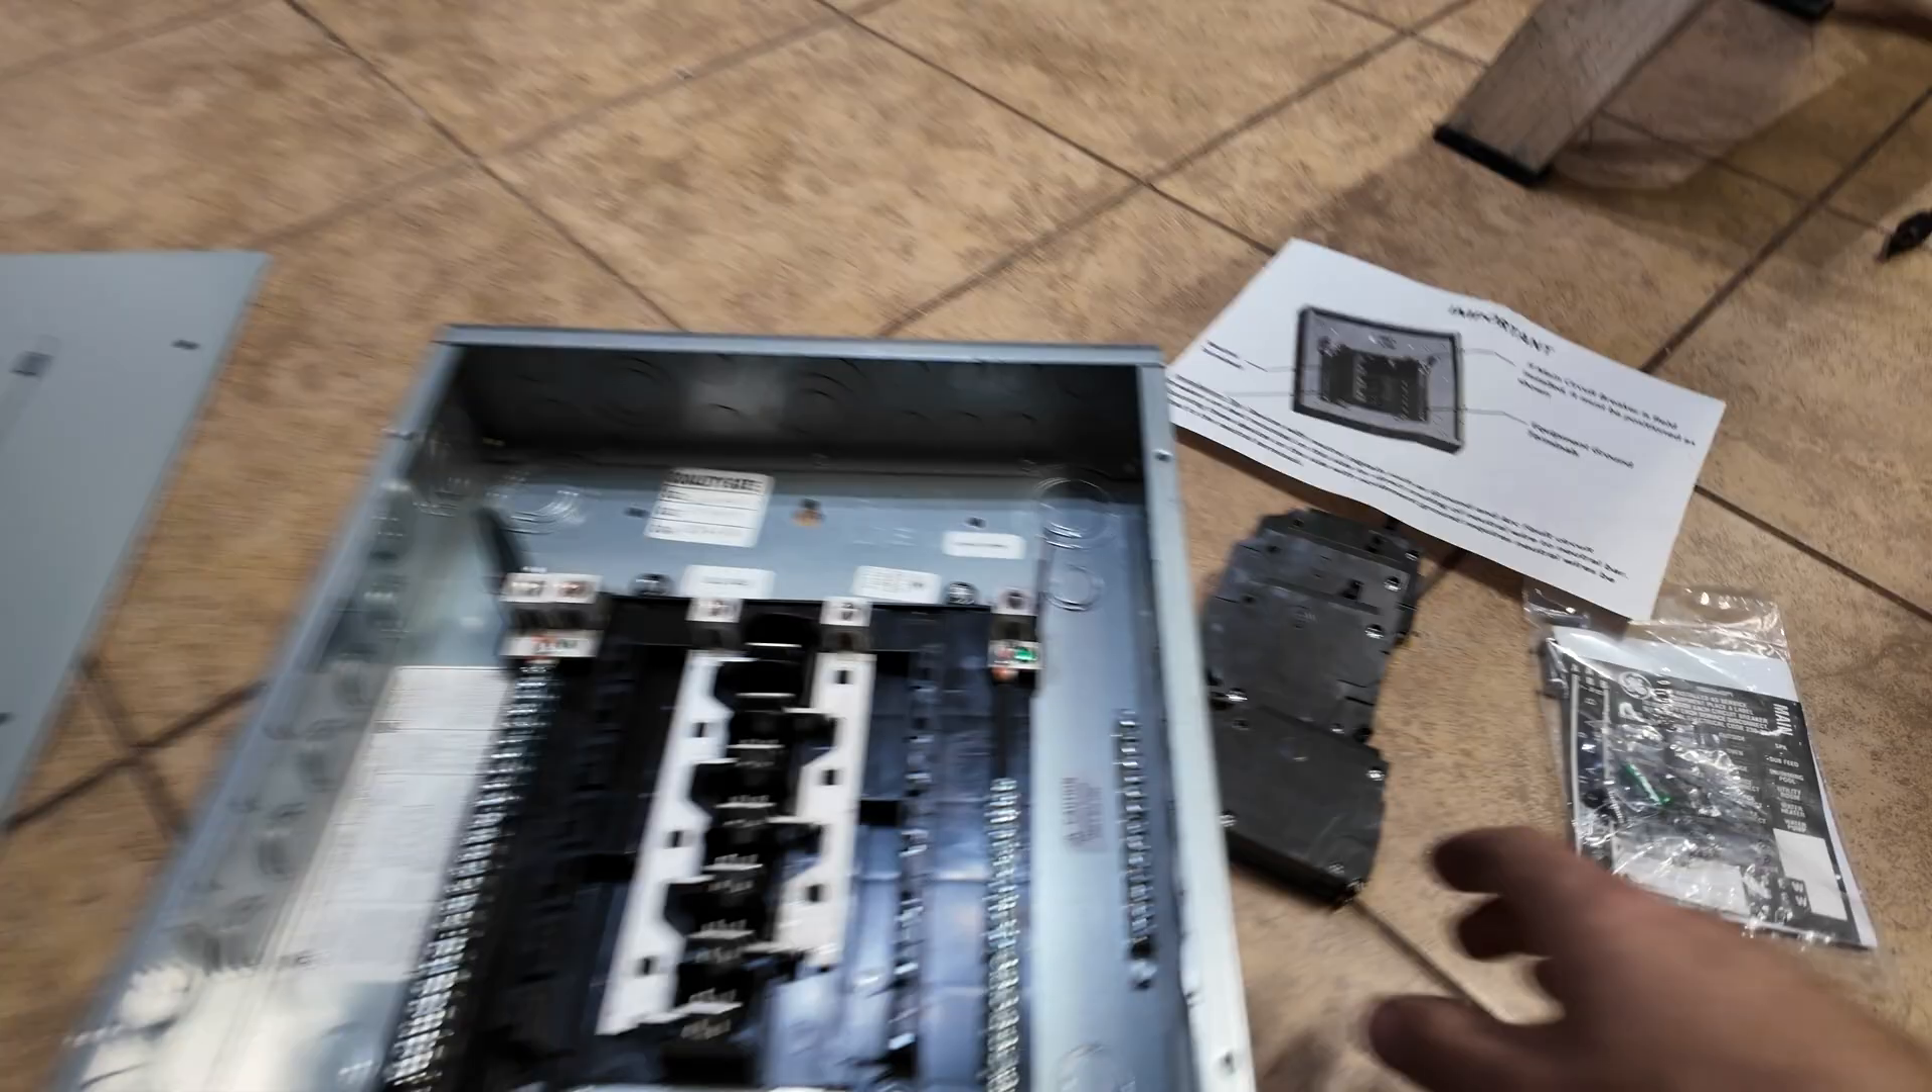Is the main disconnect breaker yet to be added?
Yes.